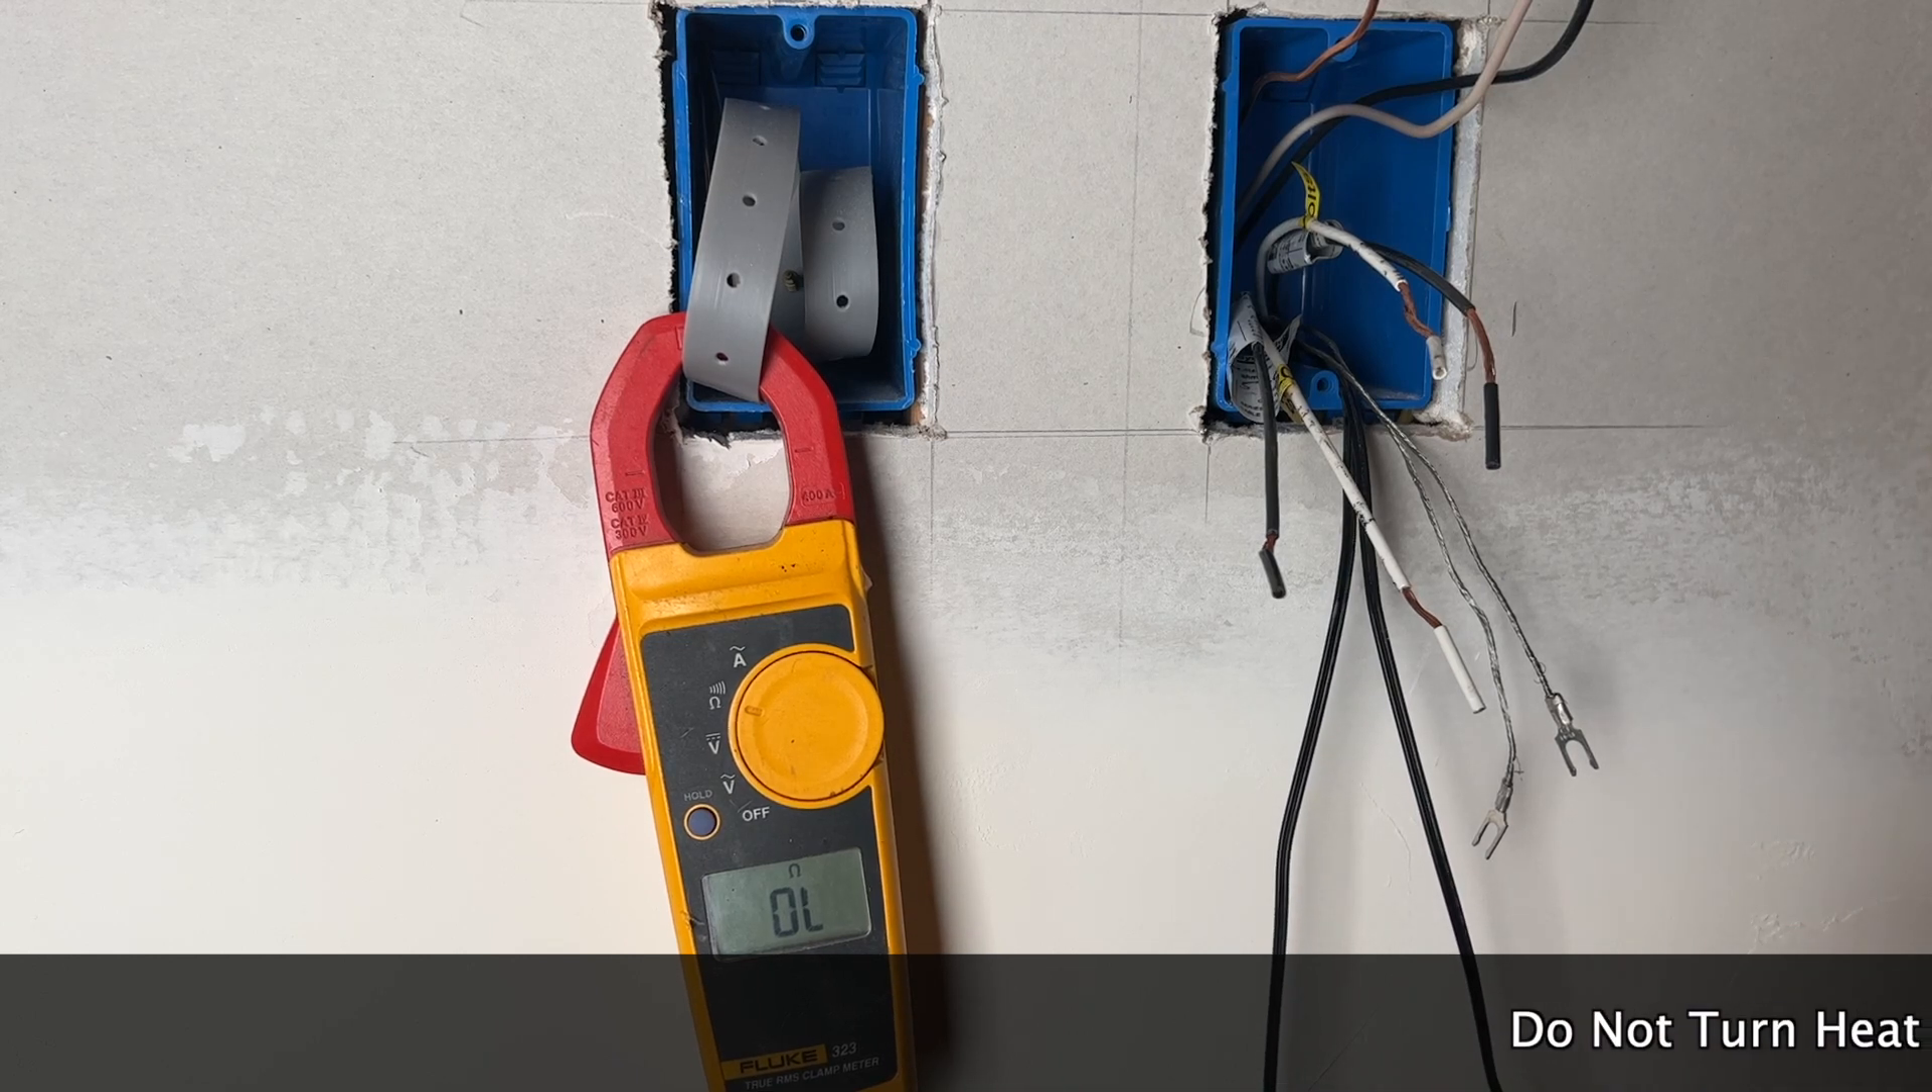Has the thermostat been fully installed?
No.